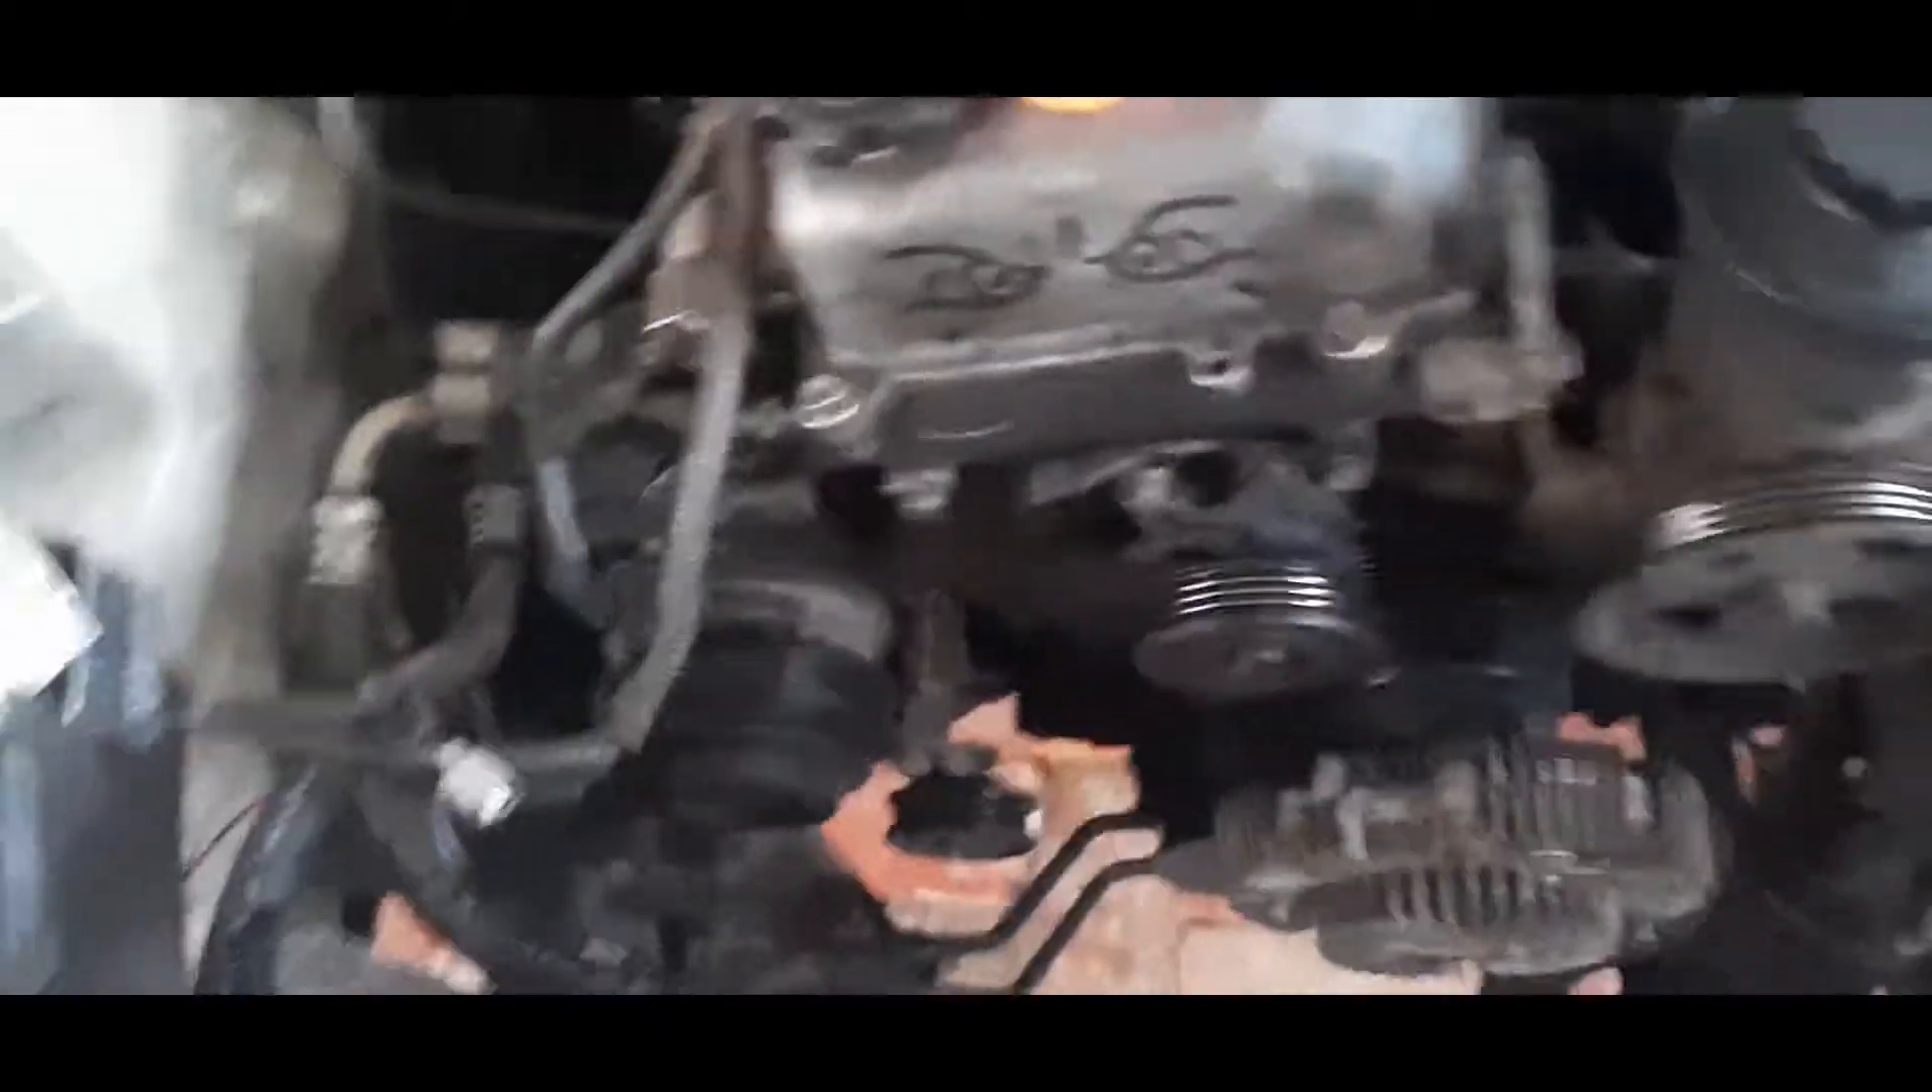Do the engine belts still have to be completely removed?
No.